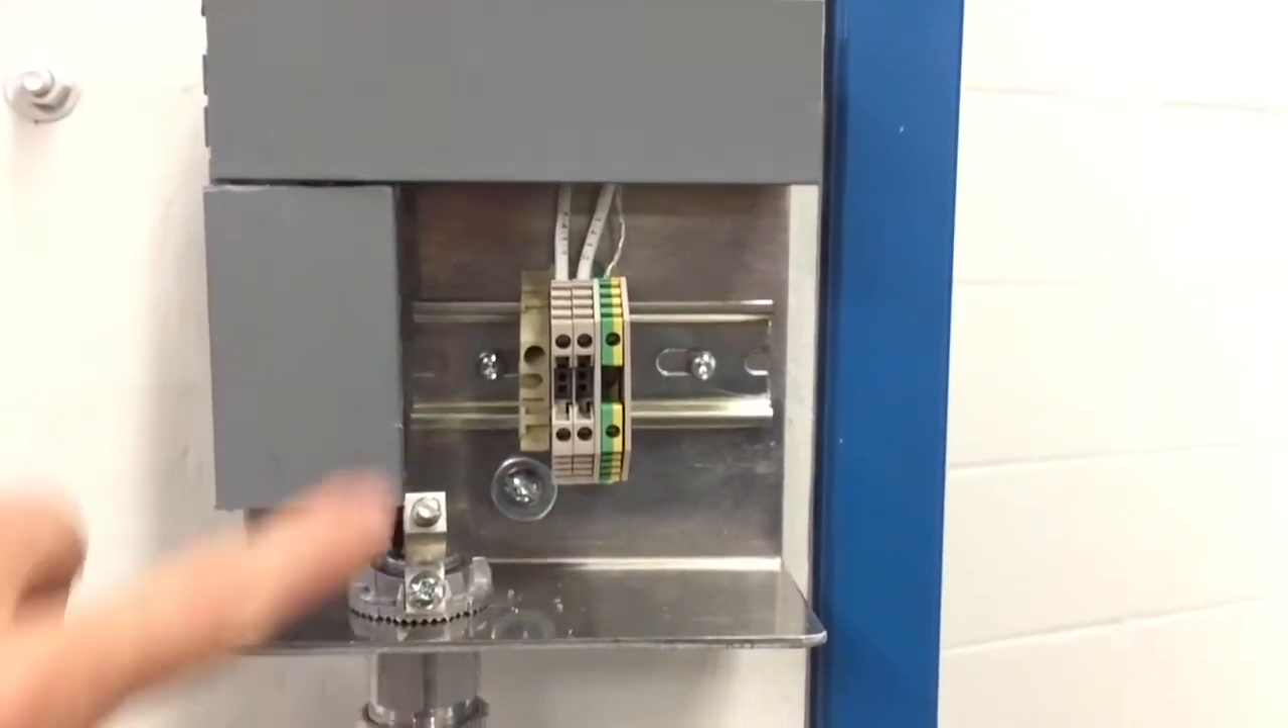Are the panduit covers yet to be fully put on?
No.